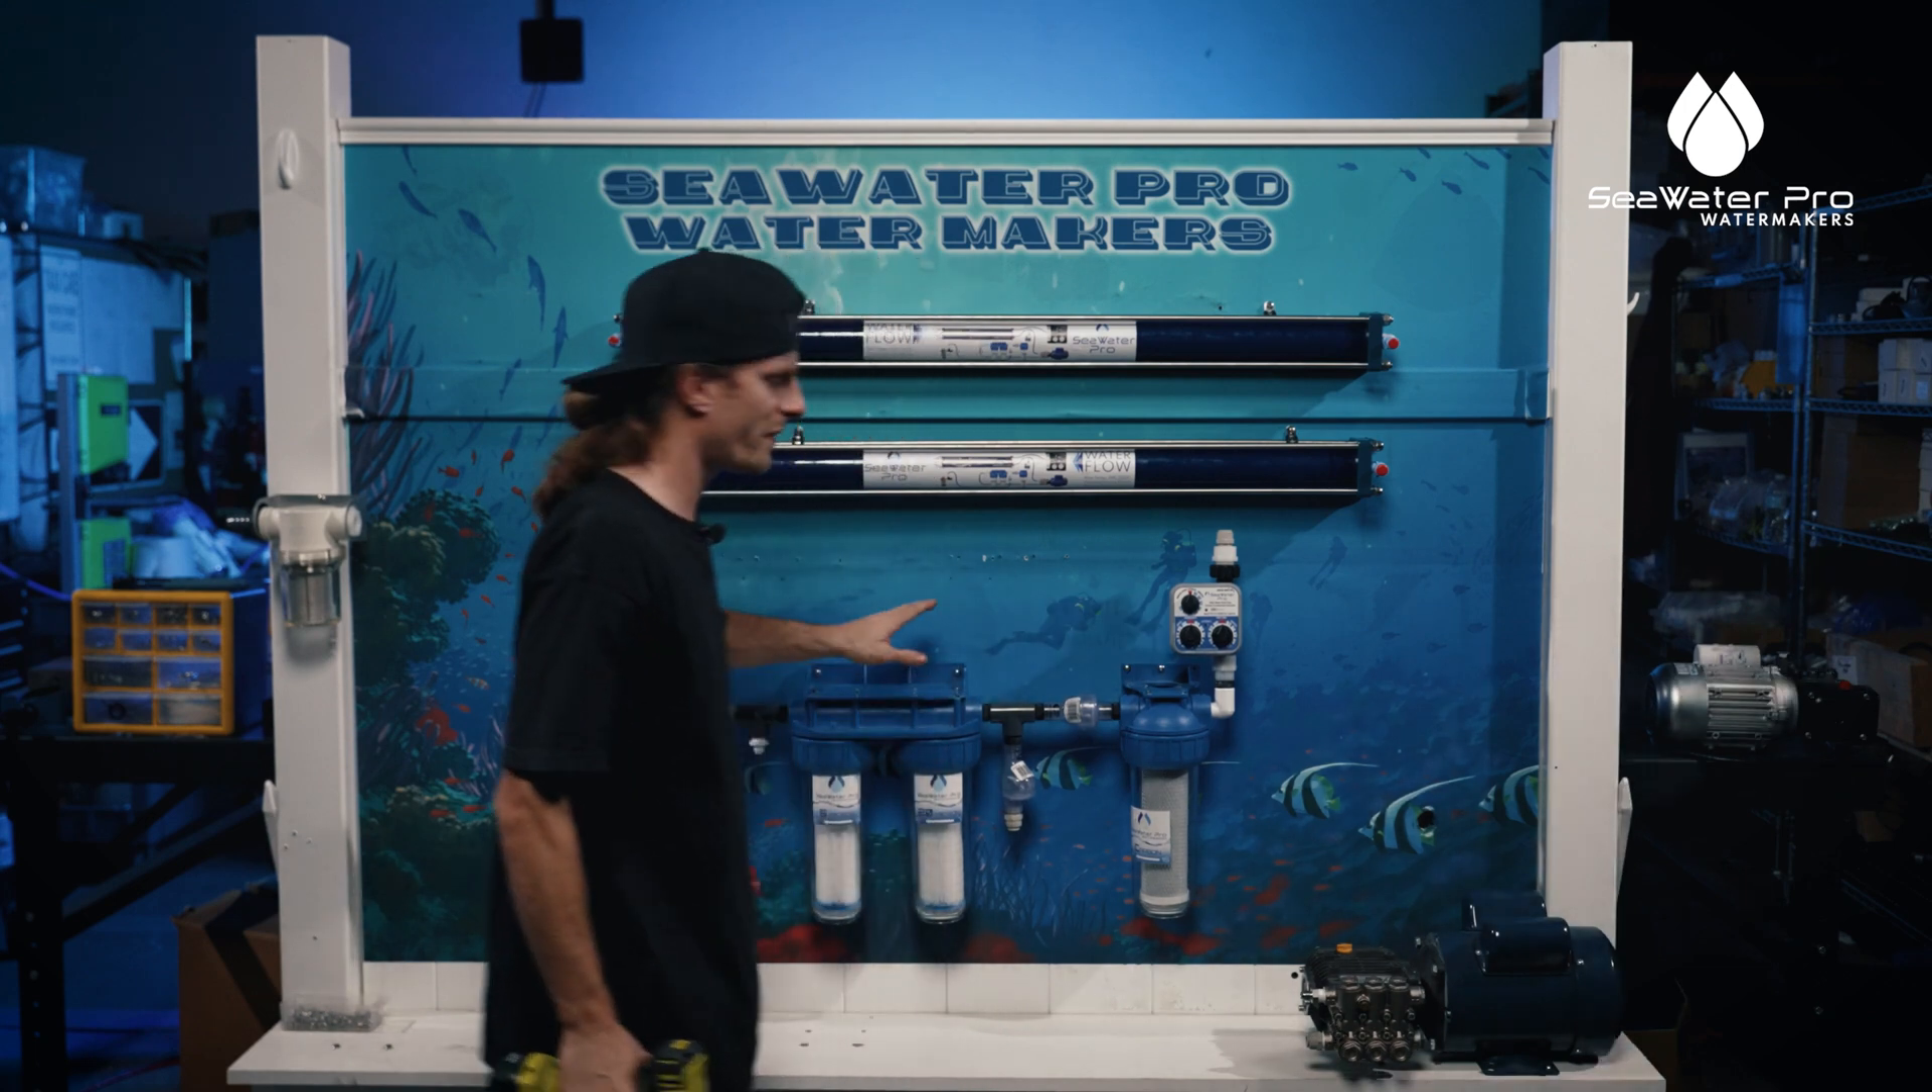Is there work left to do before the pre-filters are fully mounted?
No.